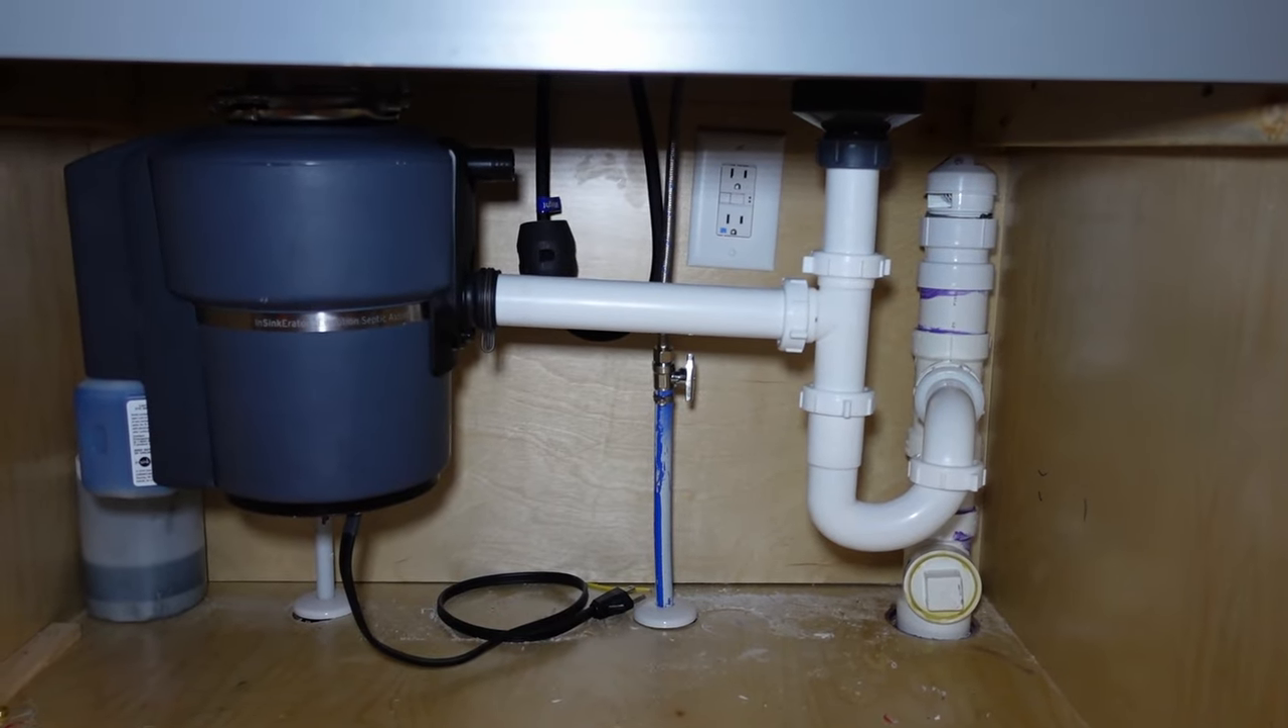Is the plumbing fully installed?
Yes.